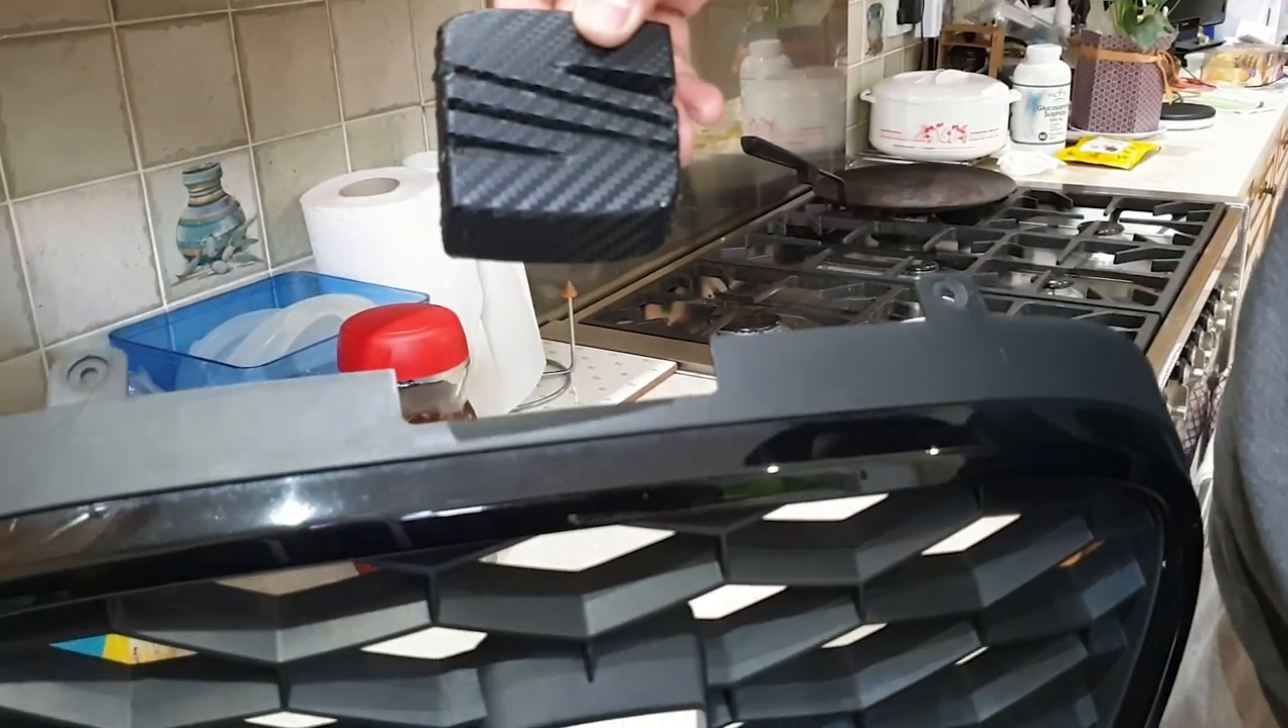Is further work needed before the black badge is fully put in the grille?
Yes.